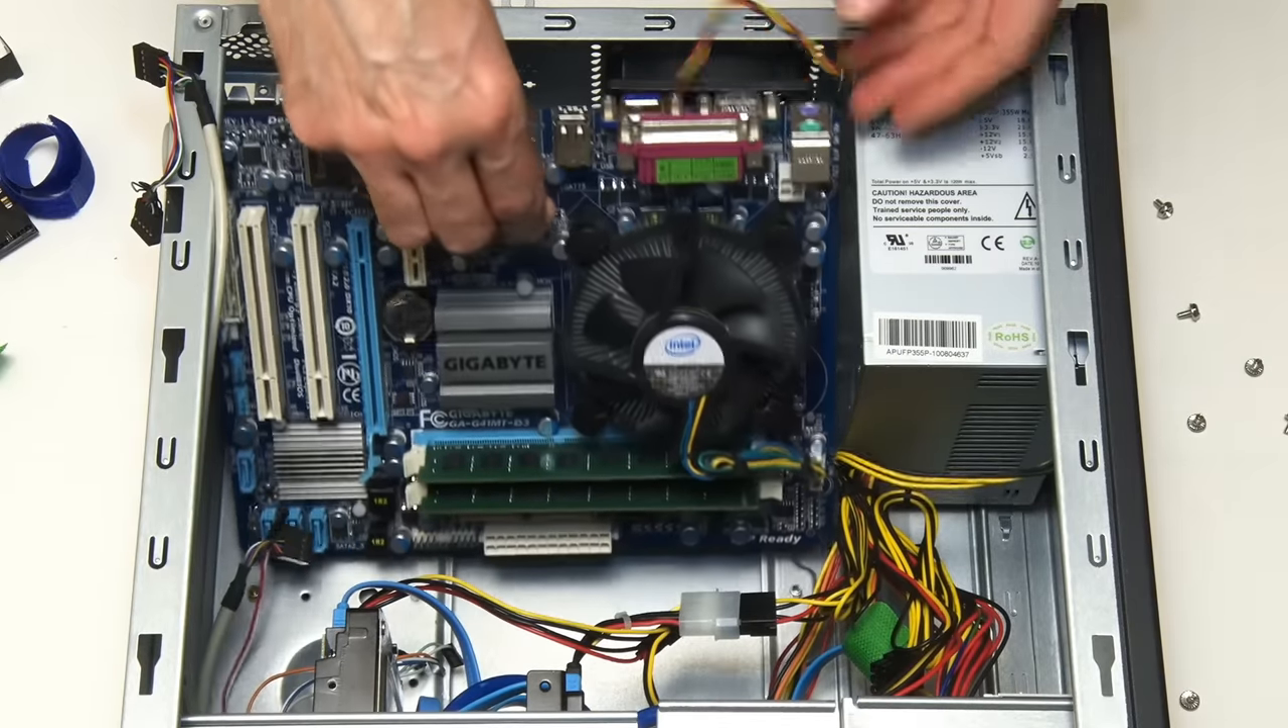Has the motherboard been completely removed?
No.